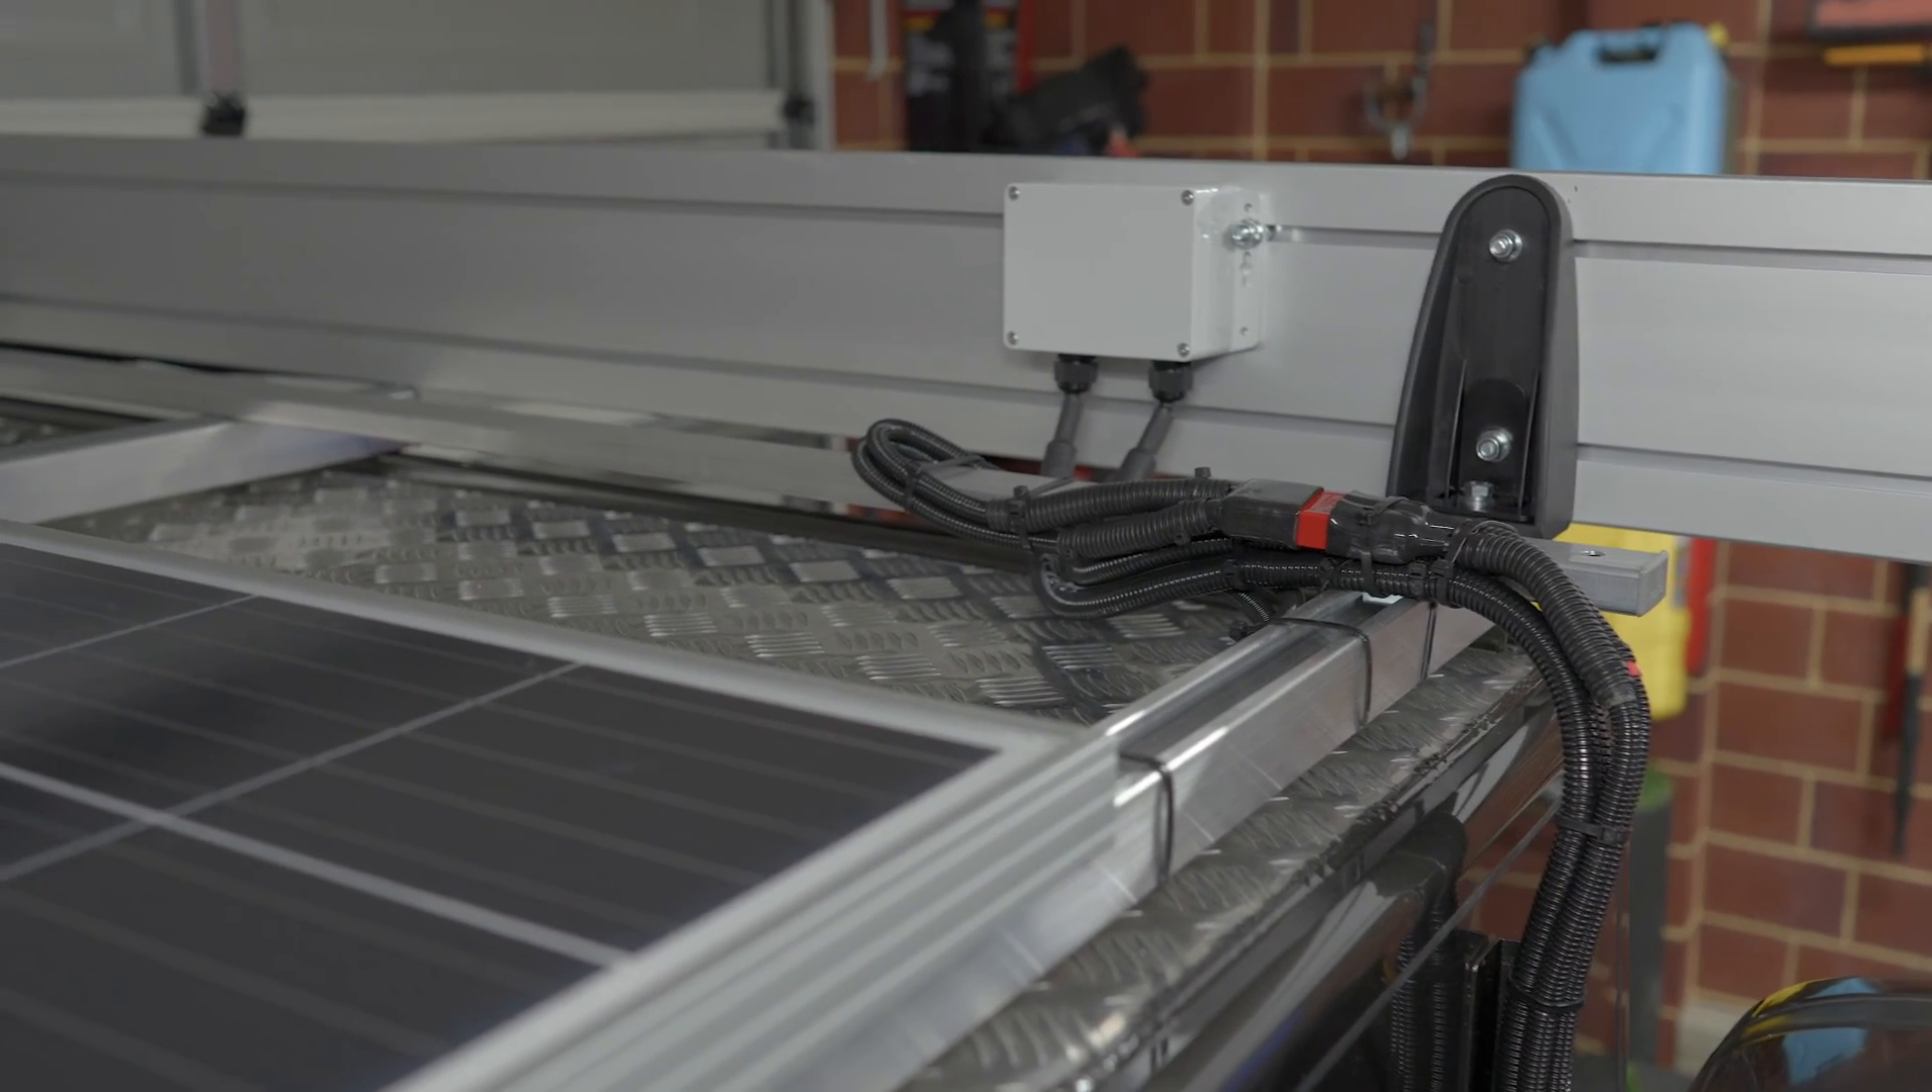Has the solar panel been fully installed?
Yes.